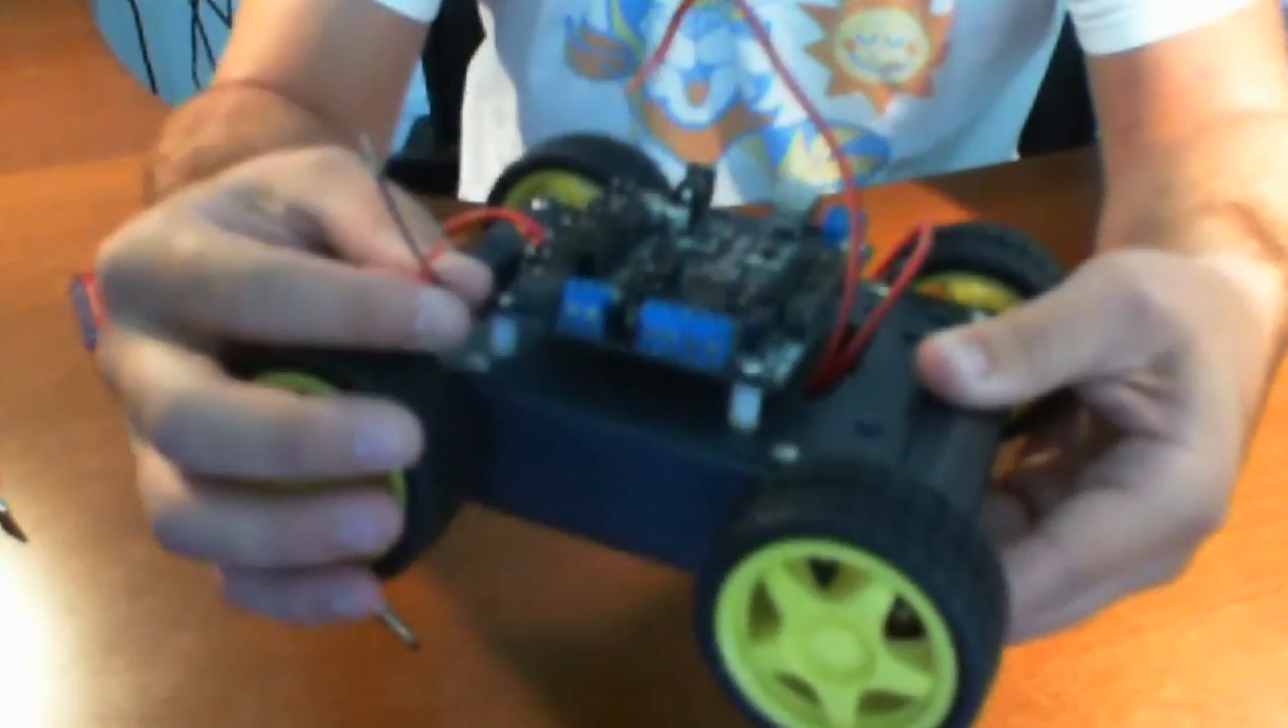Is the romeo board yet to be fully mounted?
No.